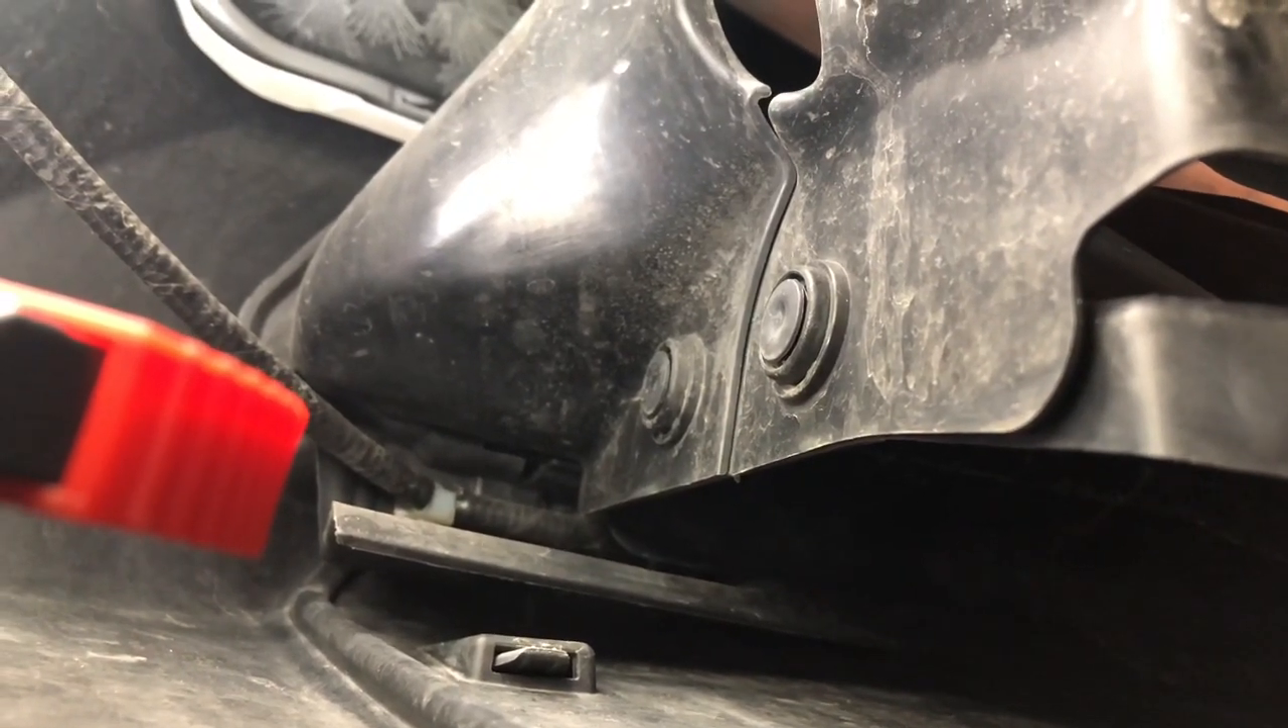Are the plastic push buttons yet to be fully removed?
Yes.